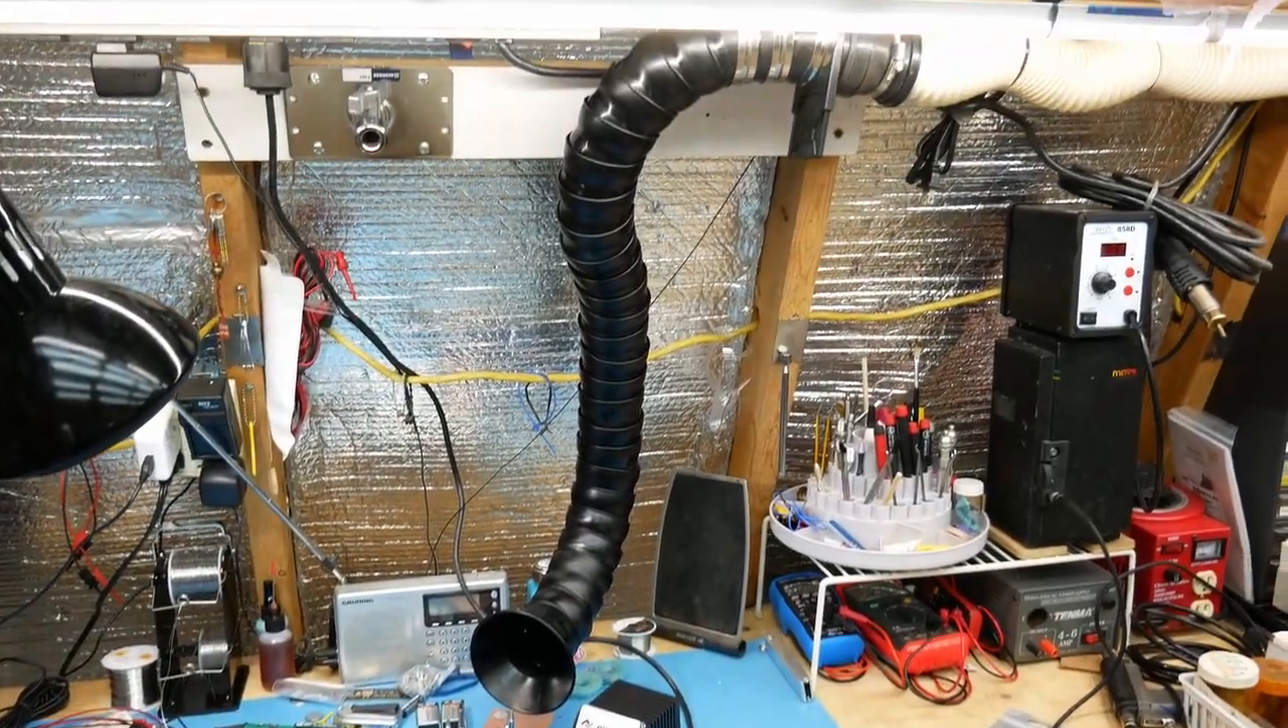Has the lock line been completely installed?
Yes.